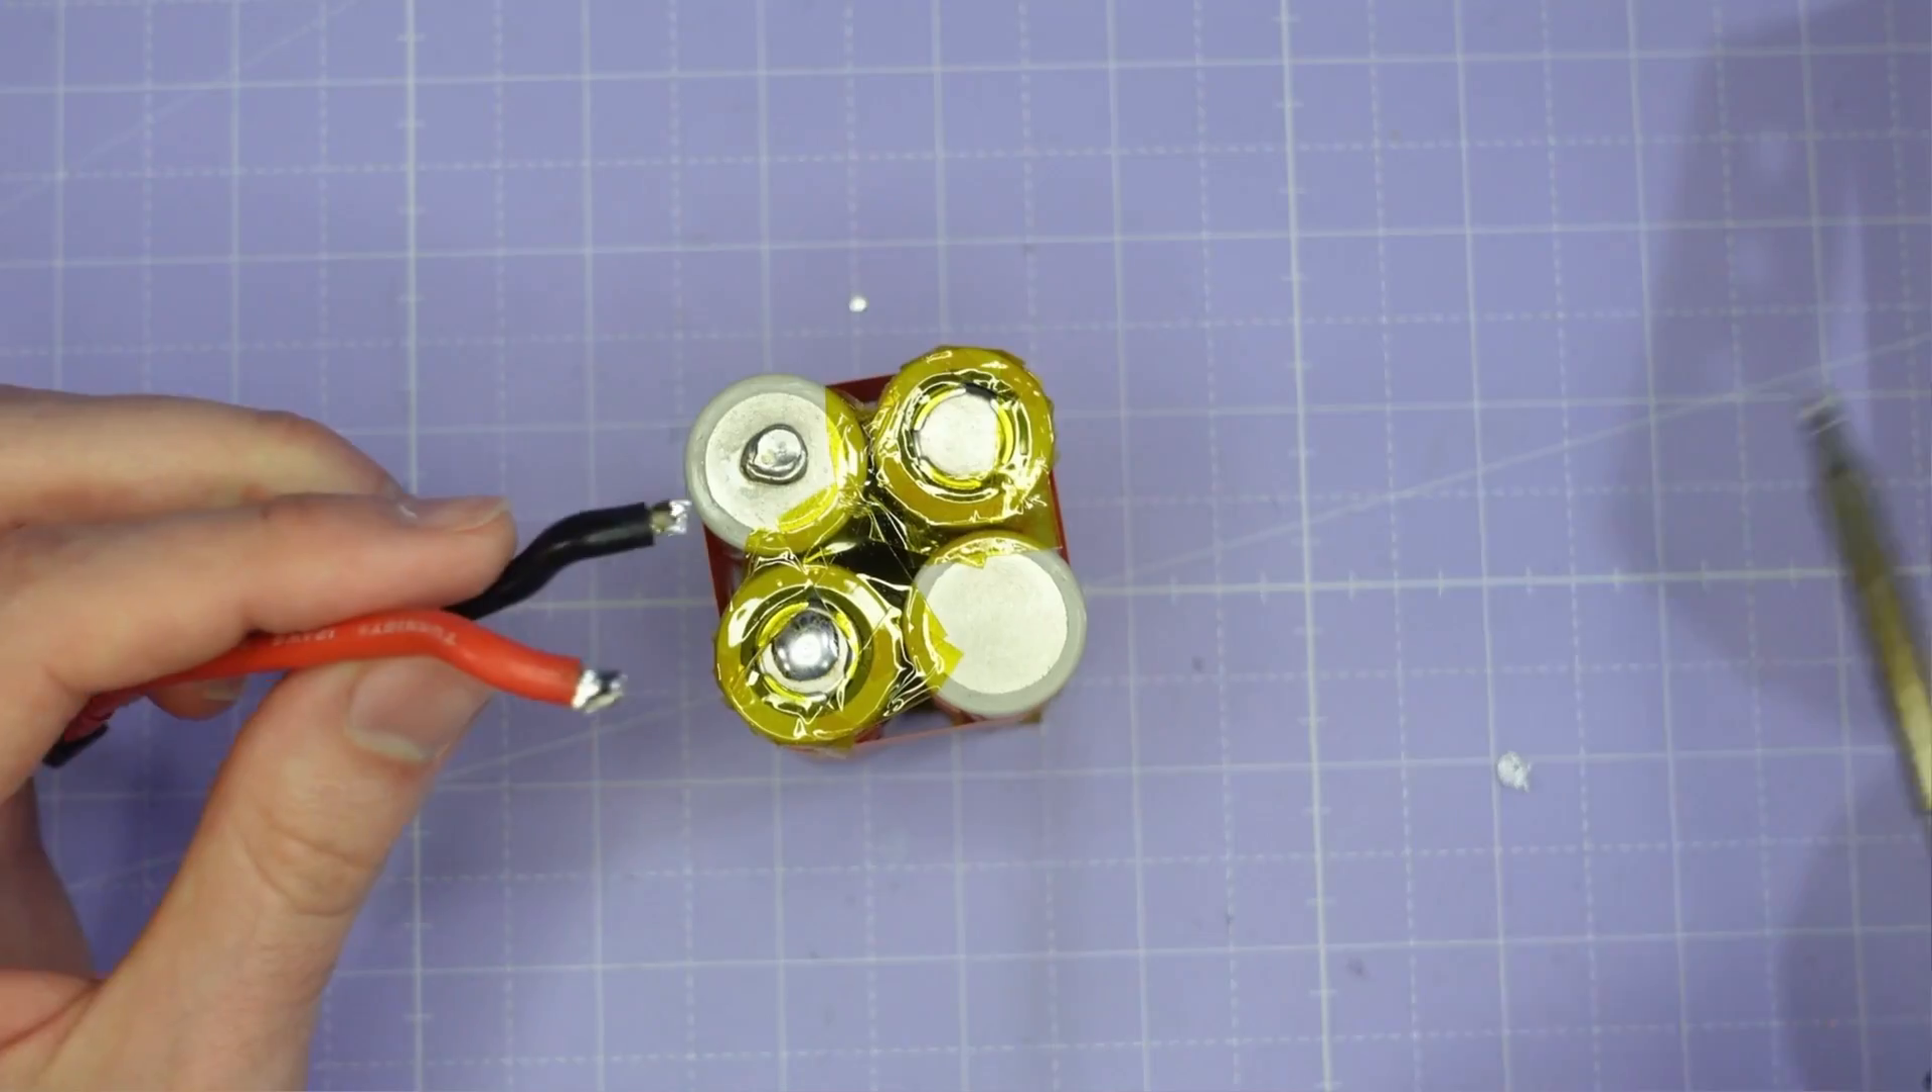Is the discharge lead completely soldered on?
No.